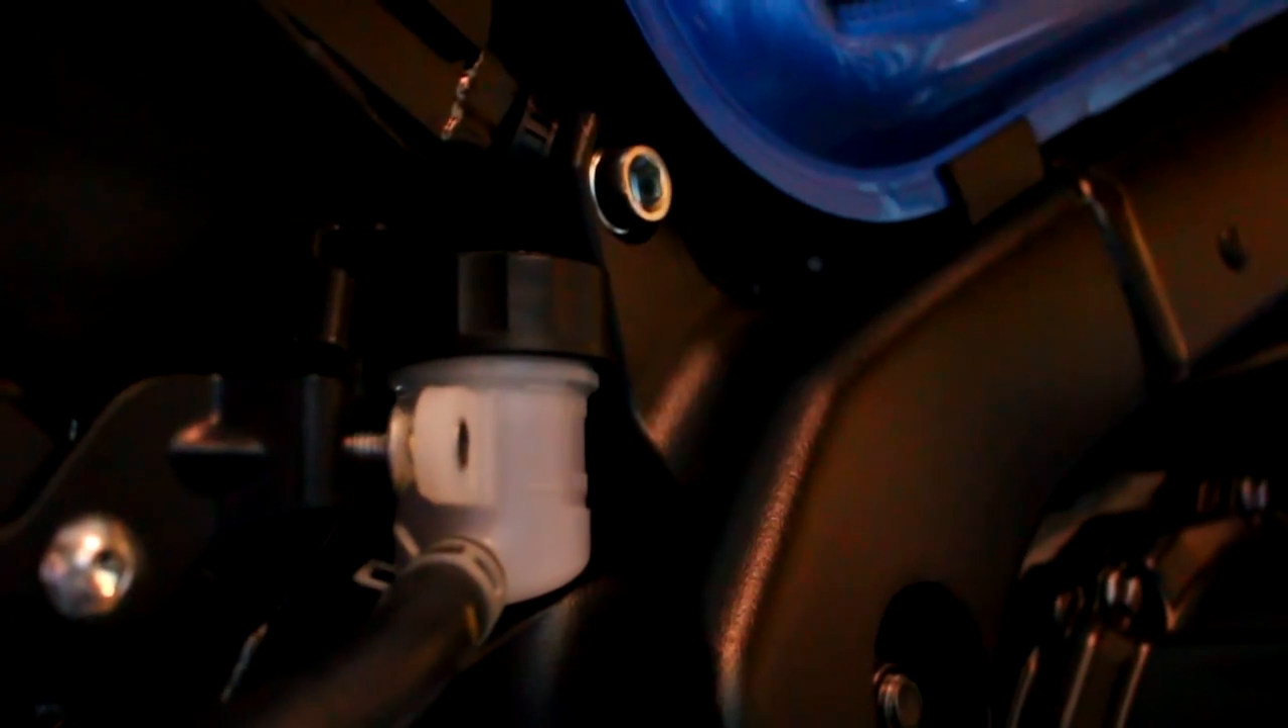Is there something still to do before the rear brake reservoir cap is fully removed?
Yes.